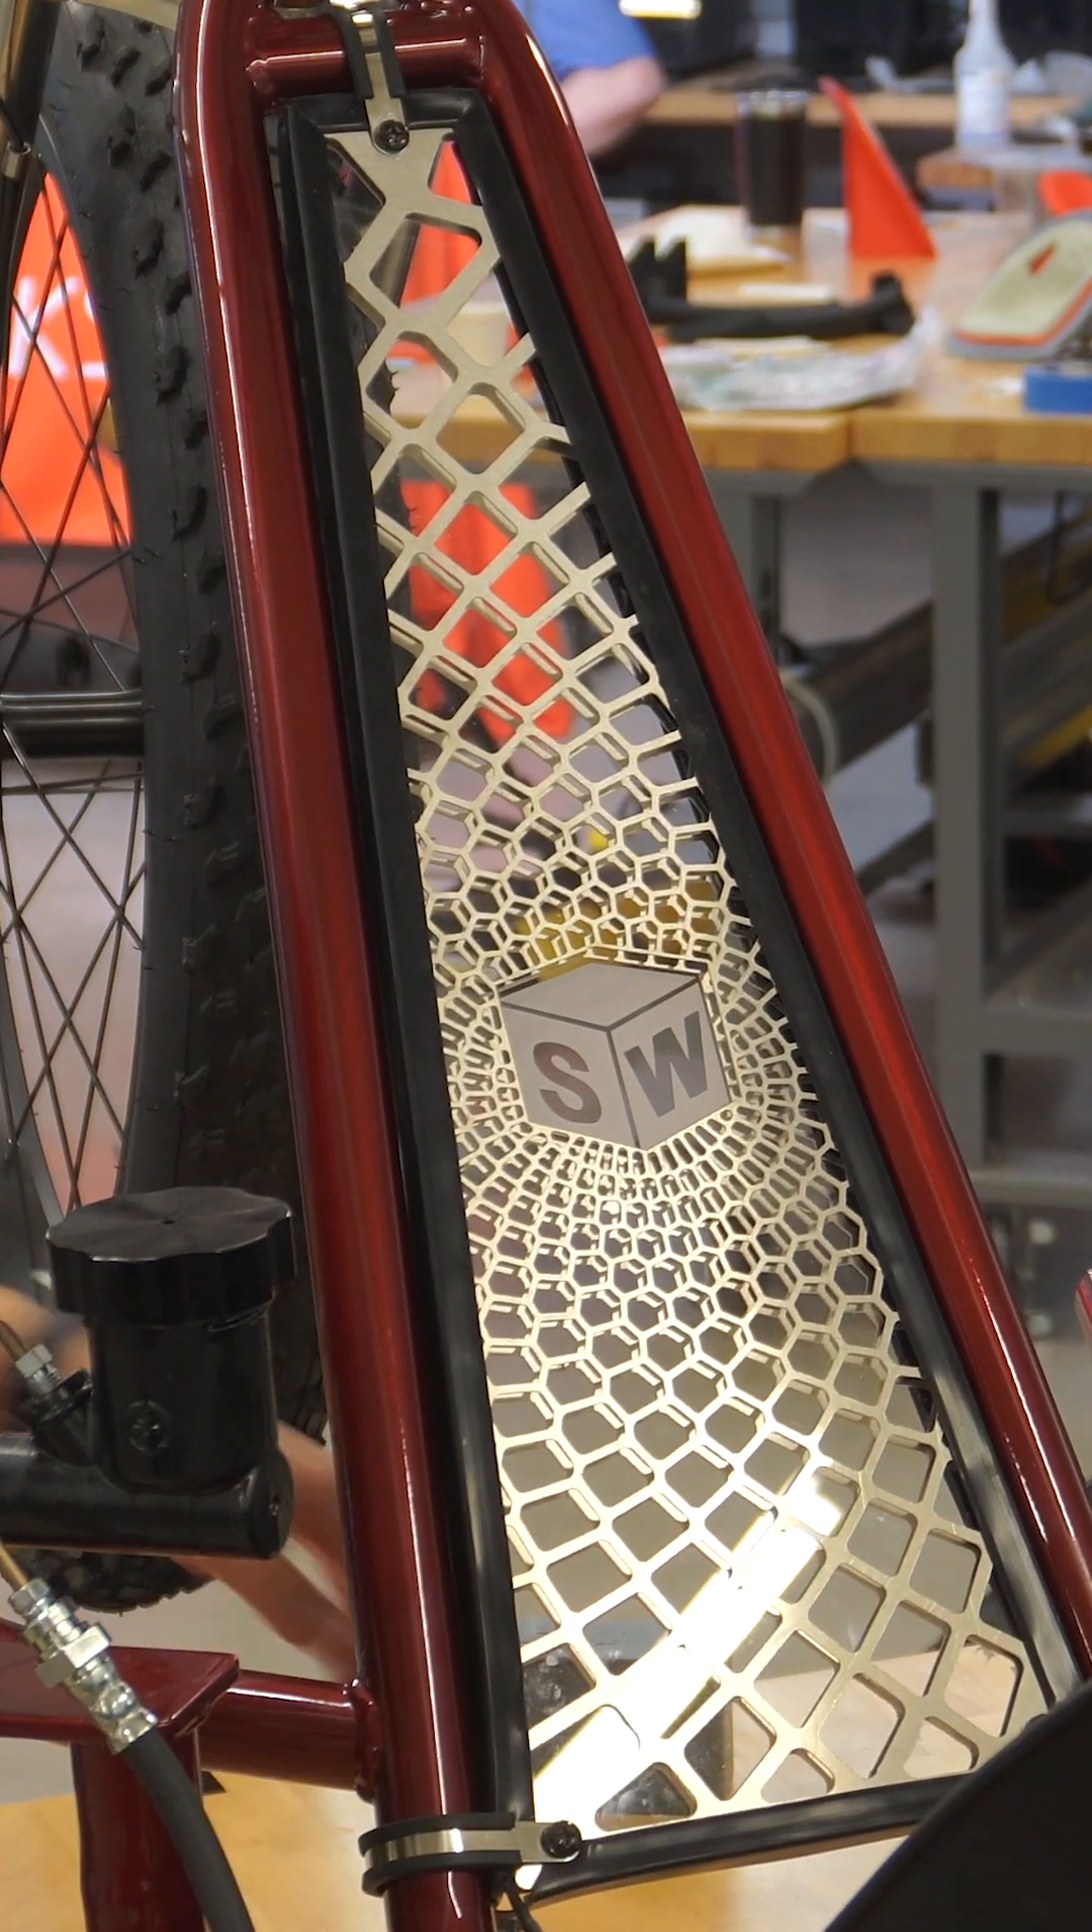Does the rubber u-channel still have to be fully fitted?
No.